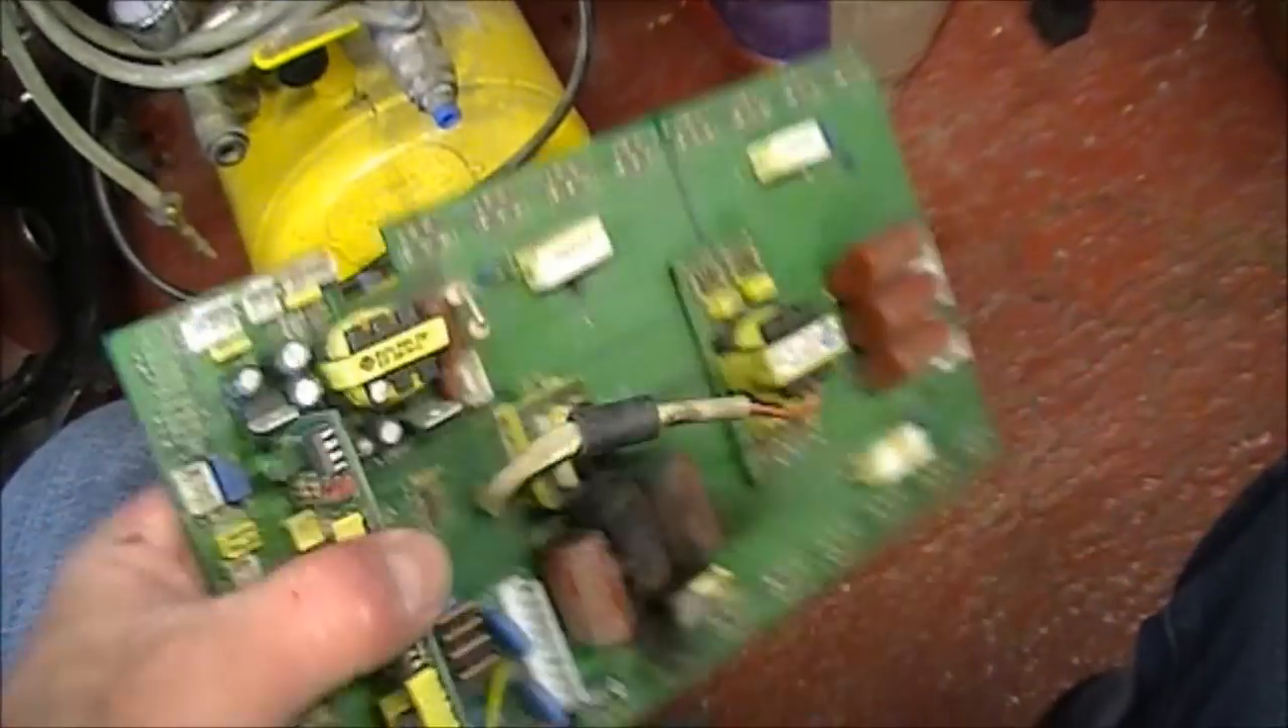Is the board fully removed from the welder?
Yes.